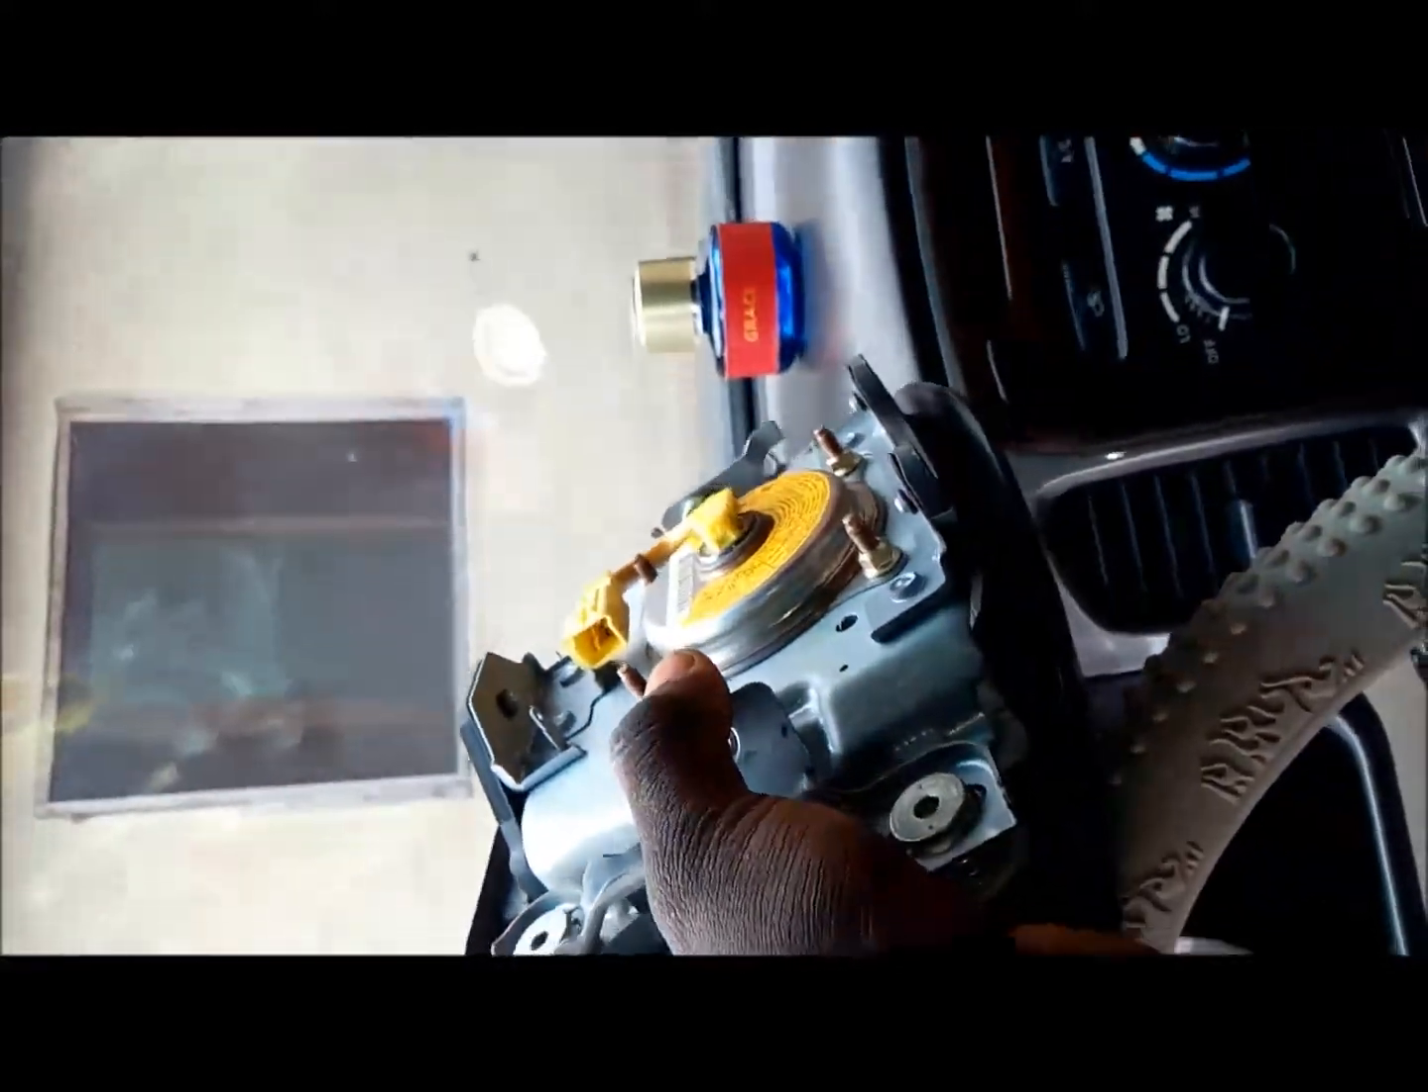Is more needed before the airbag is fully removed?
No.